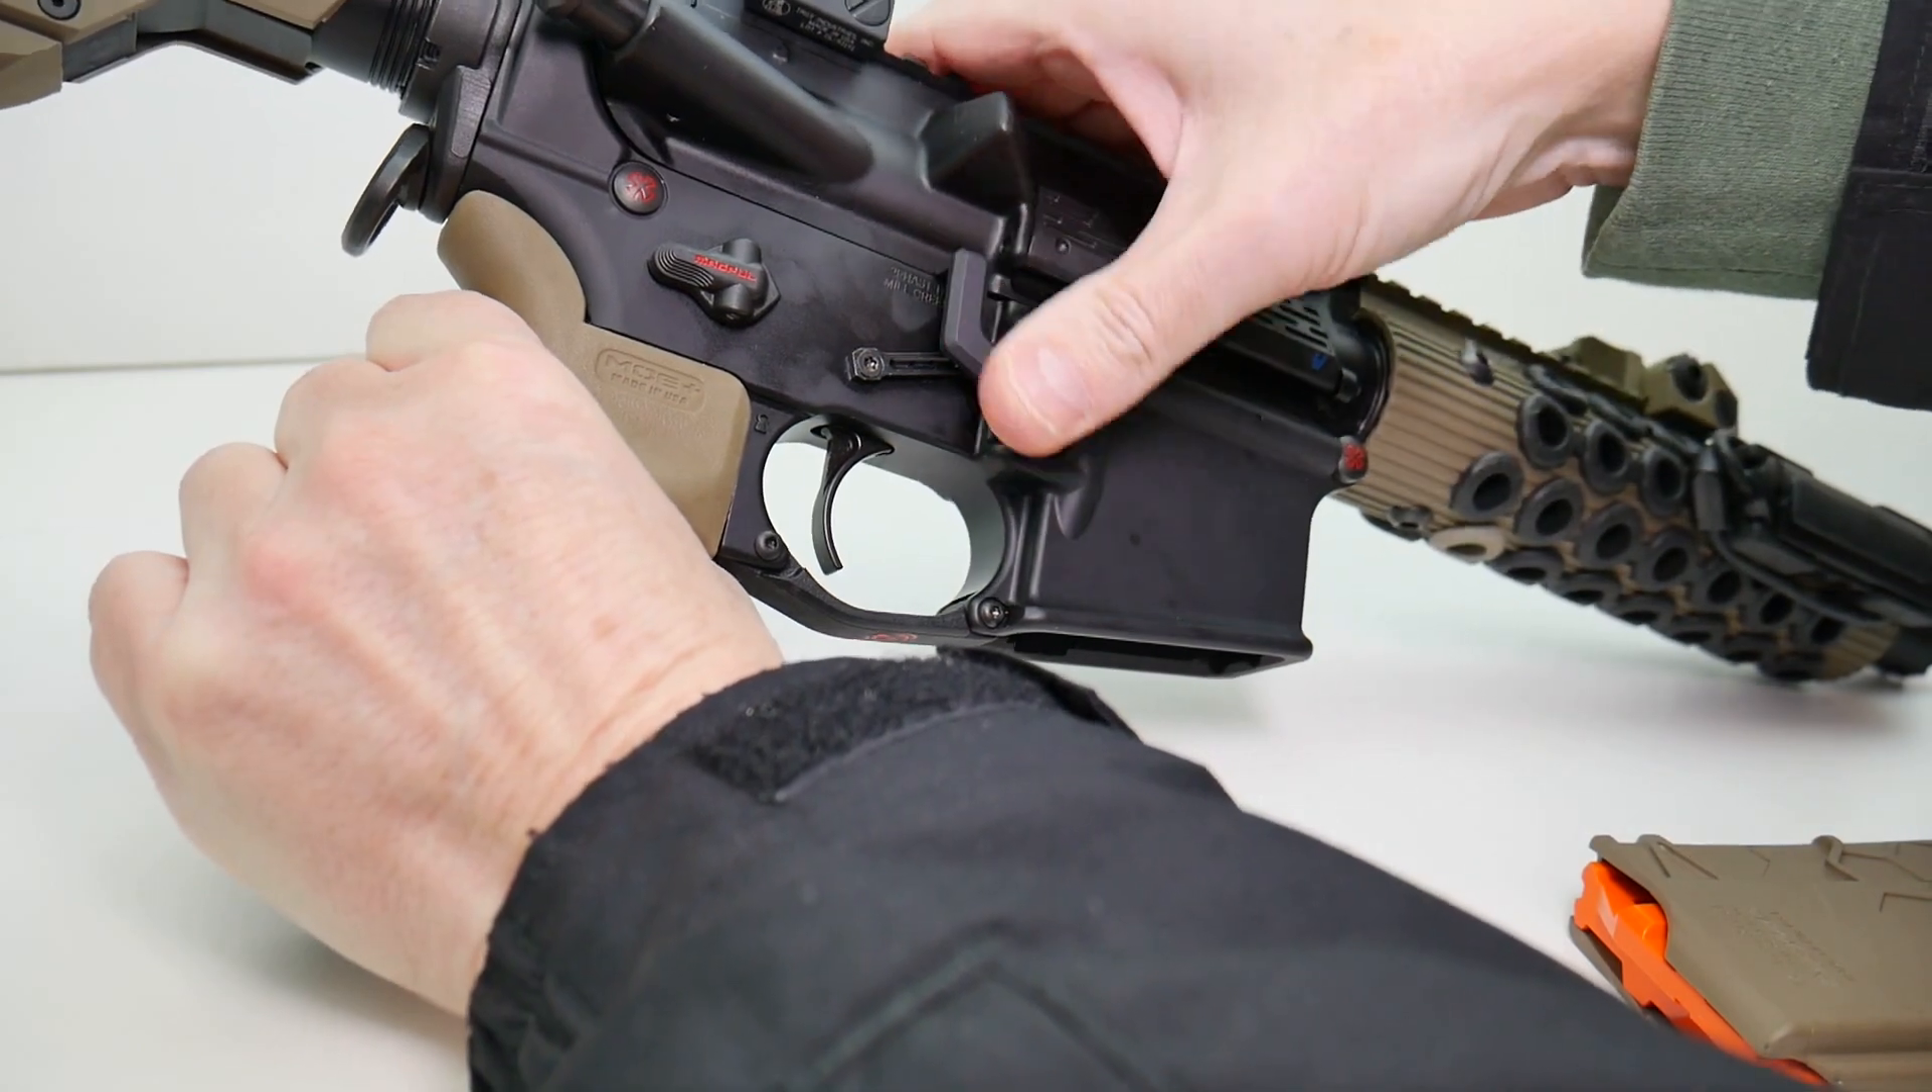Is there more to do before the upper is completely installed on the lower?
No.